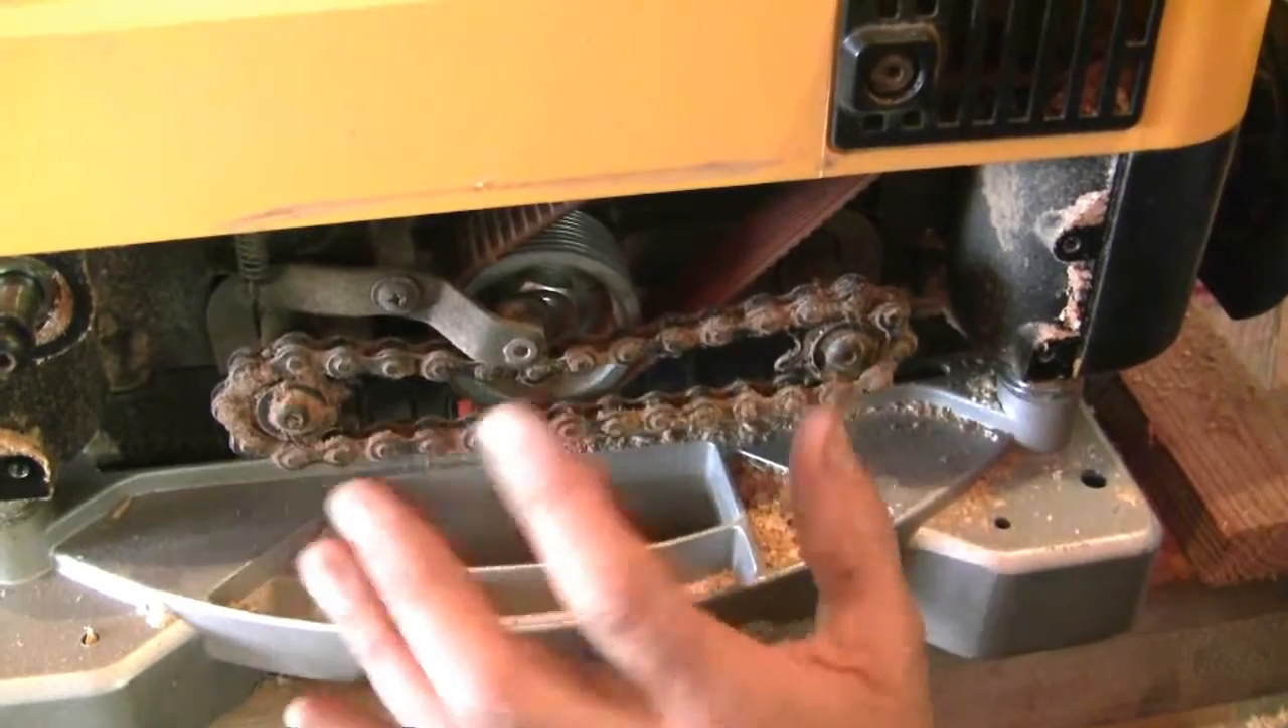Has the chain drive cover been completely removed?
Yes.